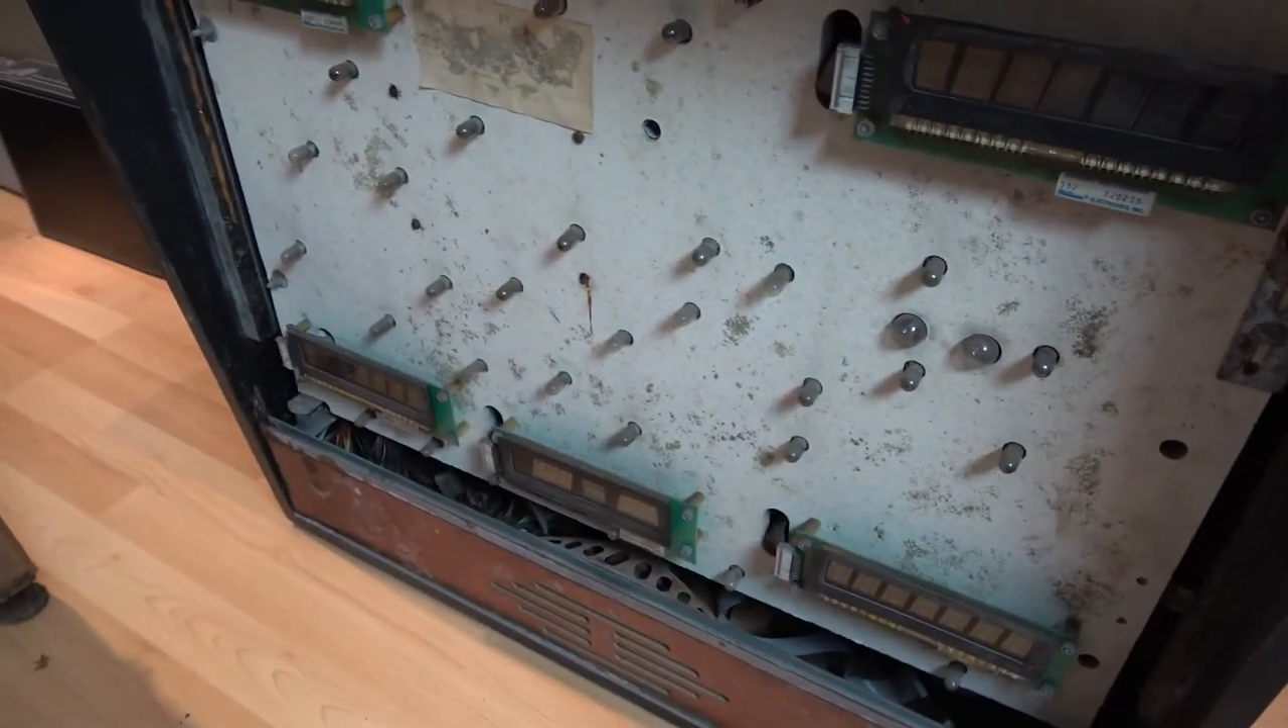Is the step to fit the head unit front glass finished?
No.